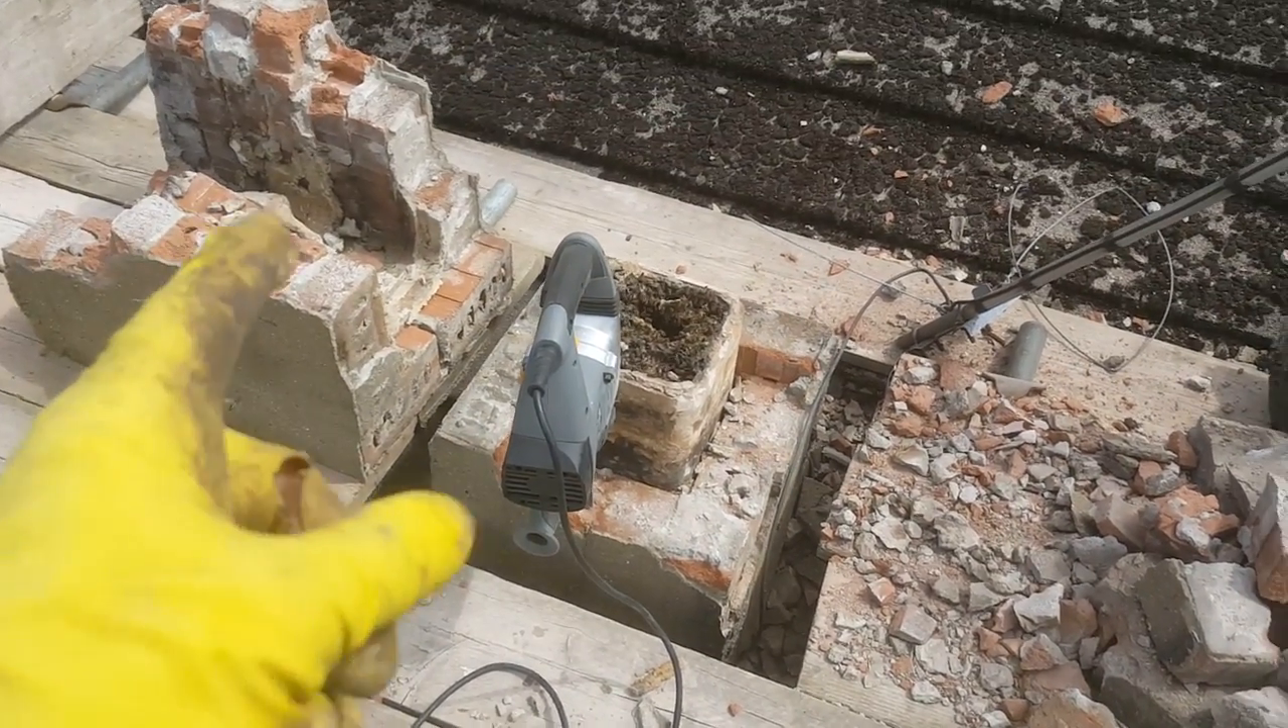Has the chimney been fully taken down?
No.